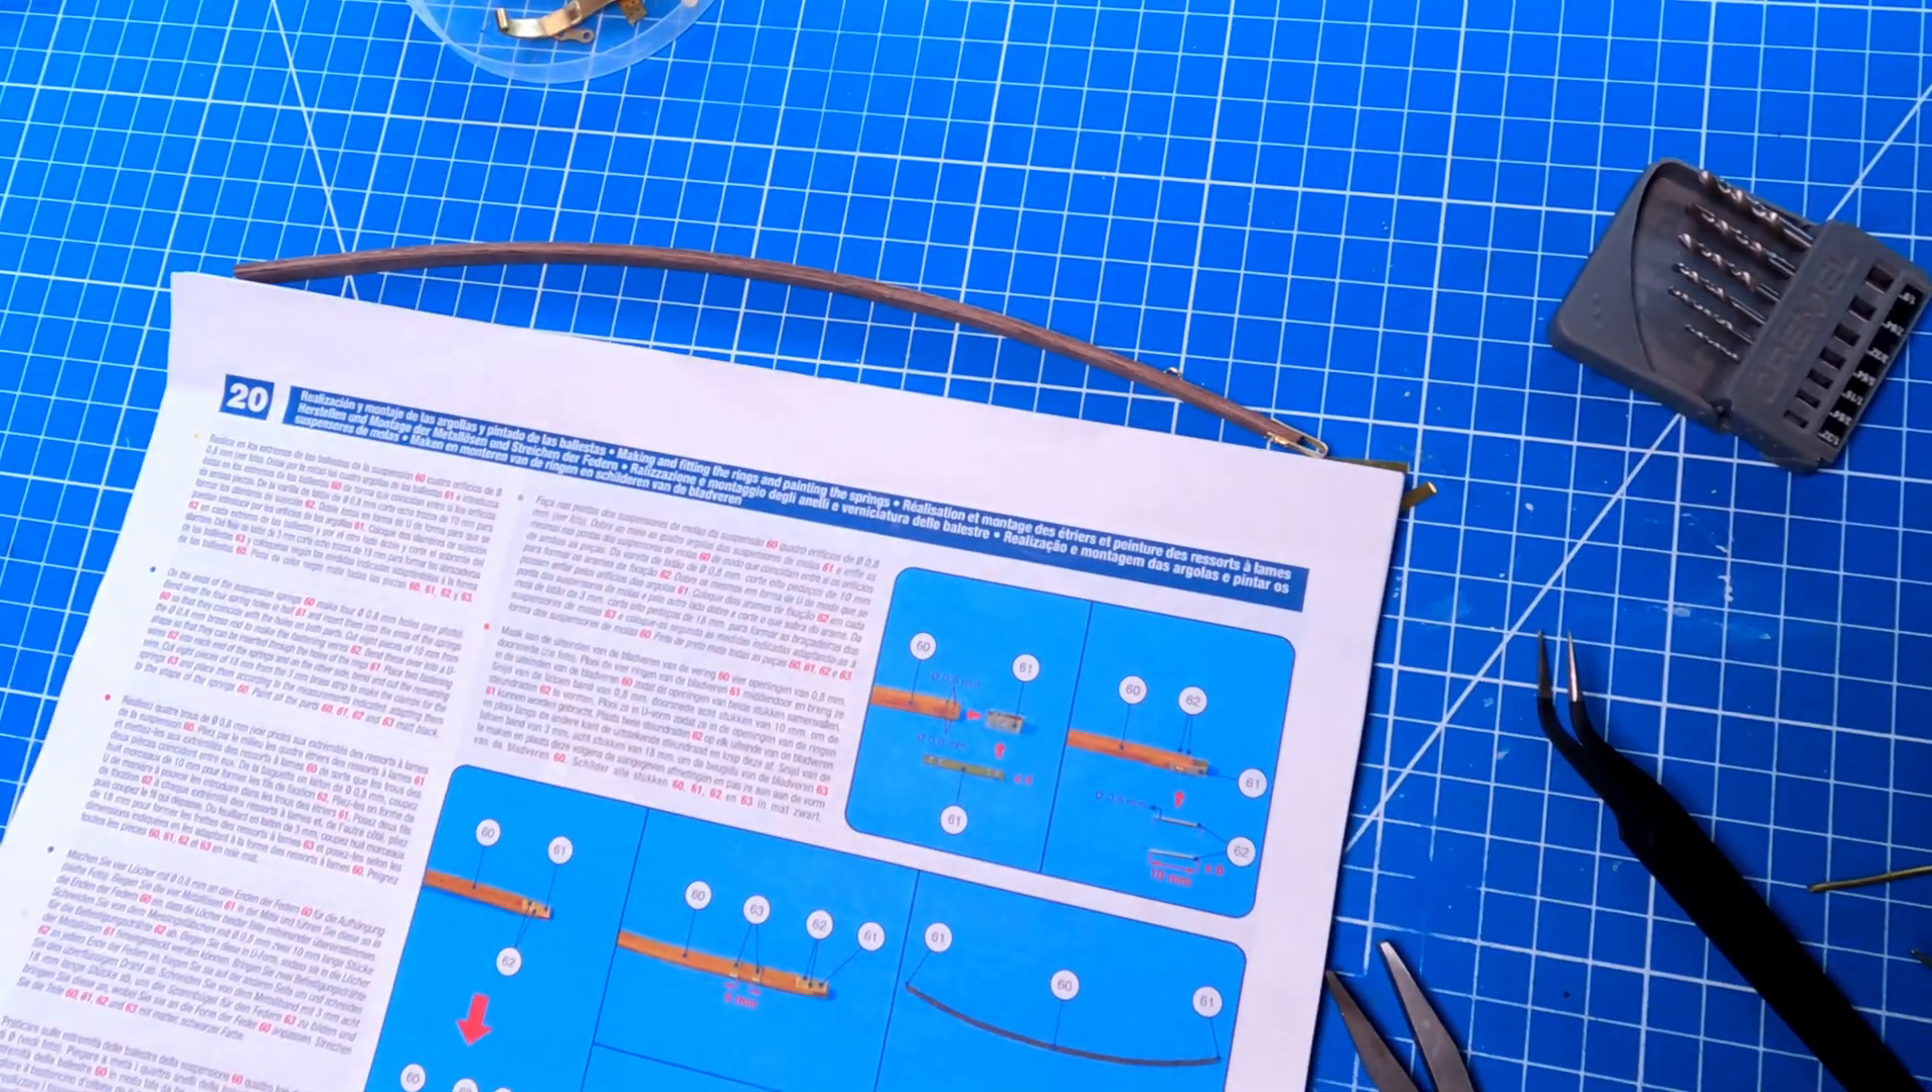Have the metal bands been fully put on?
No.